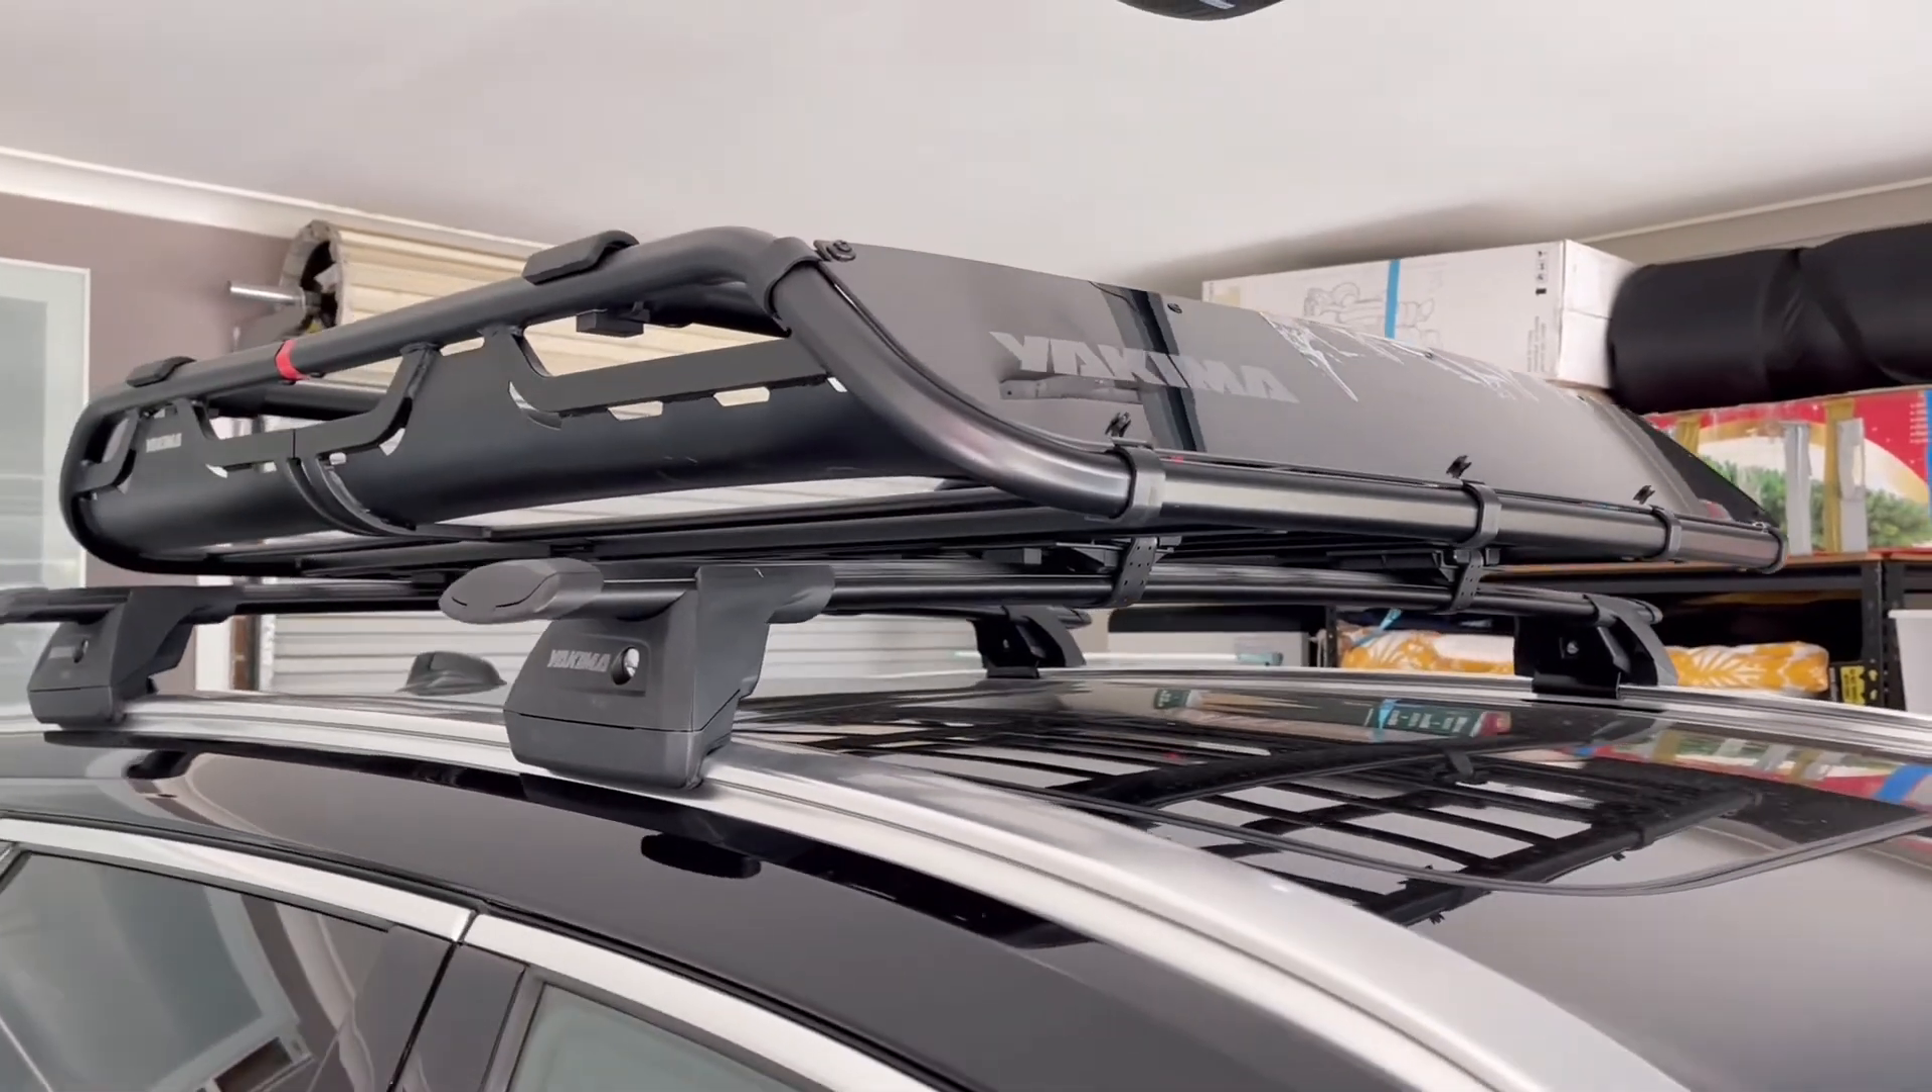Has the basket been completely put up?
Yes.